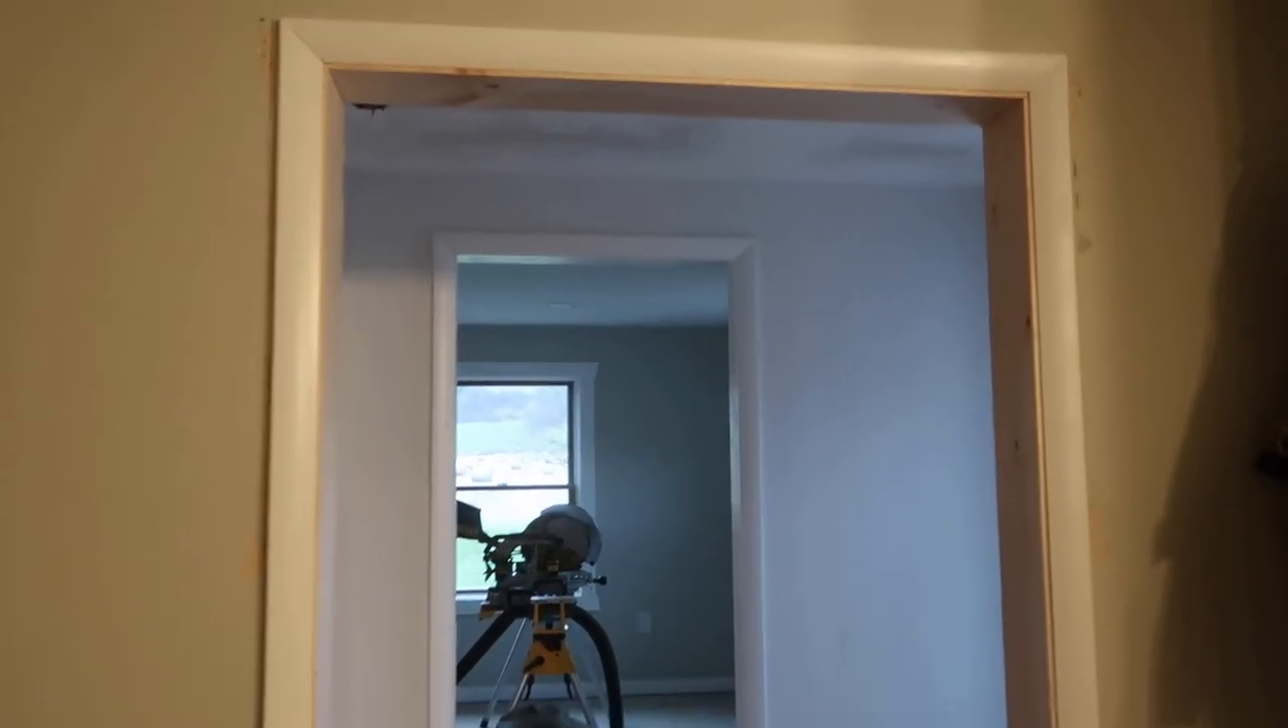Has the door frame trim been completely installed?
Yes.